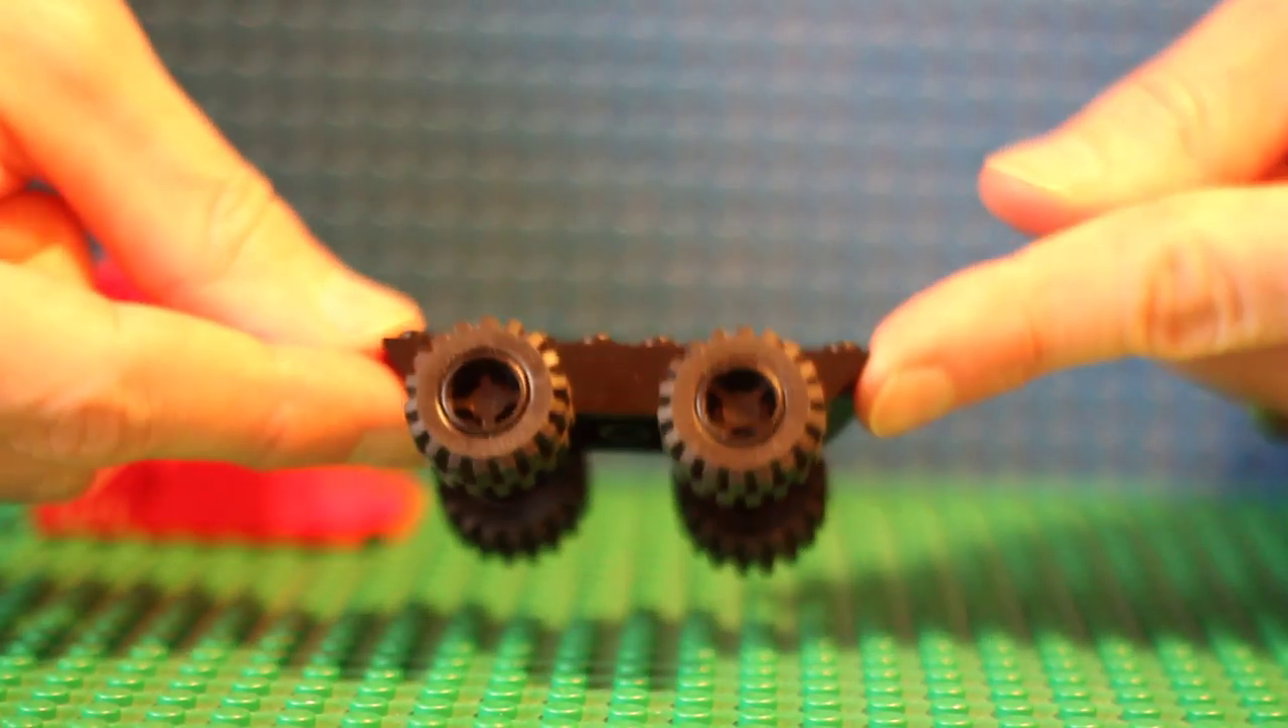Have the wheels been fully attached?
Yes.